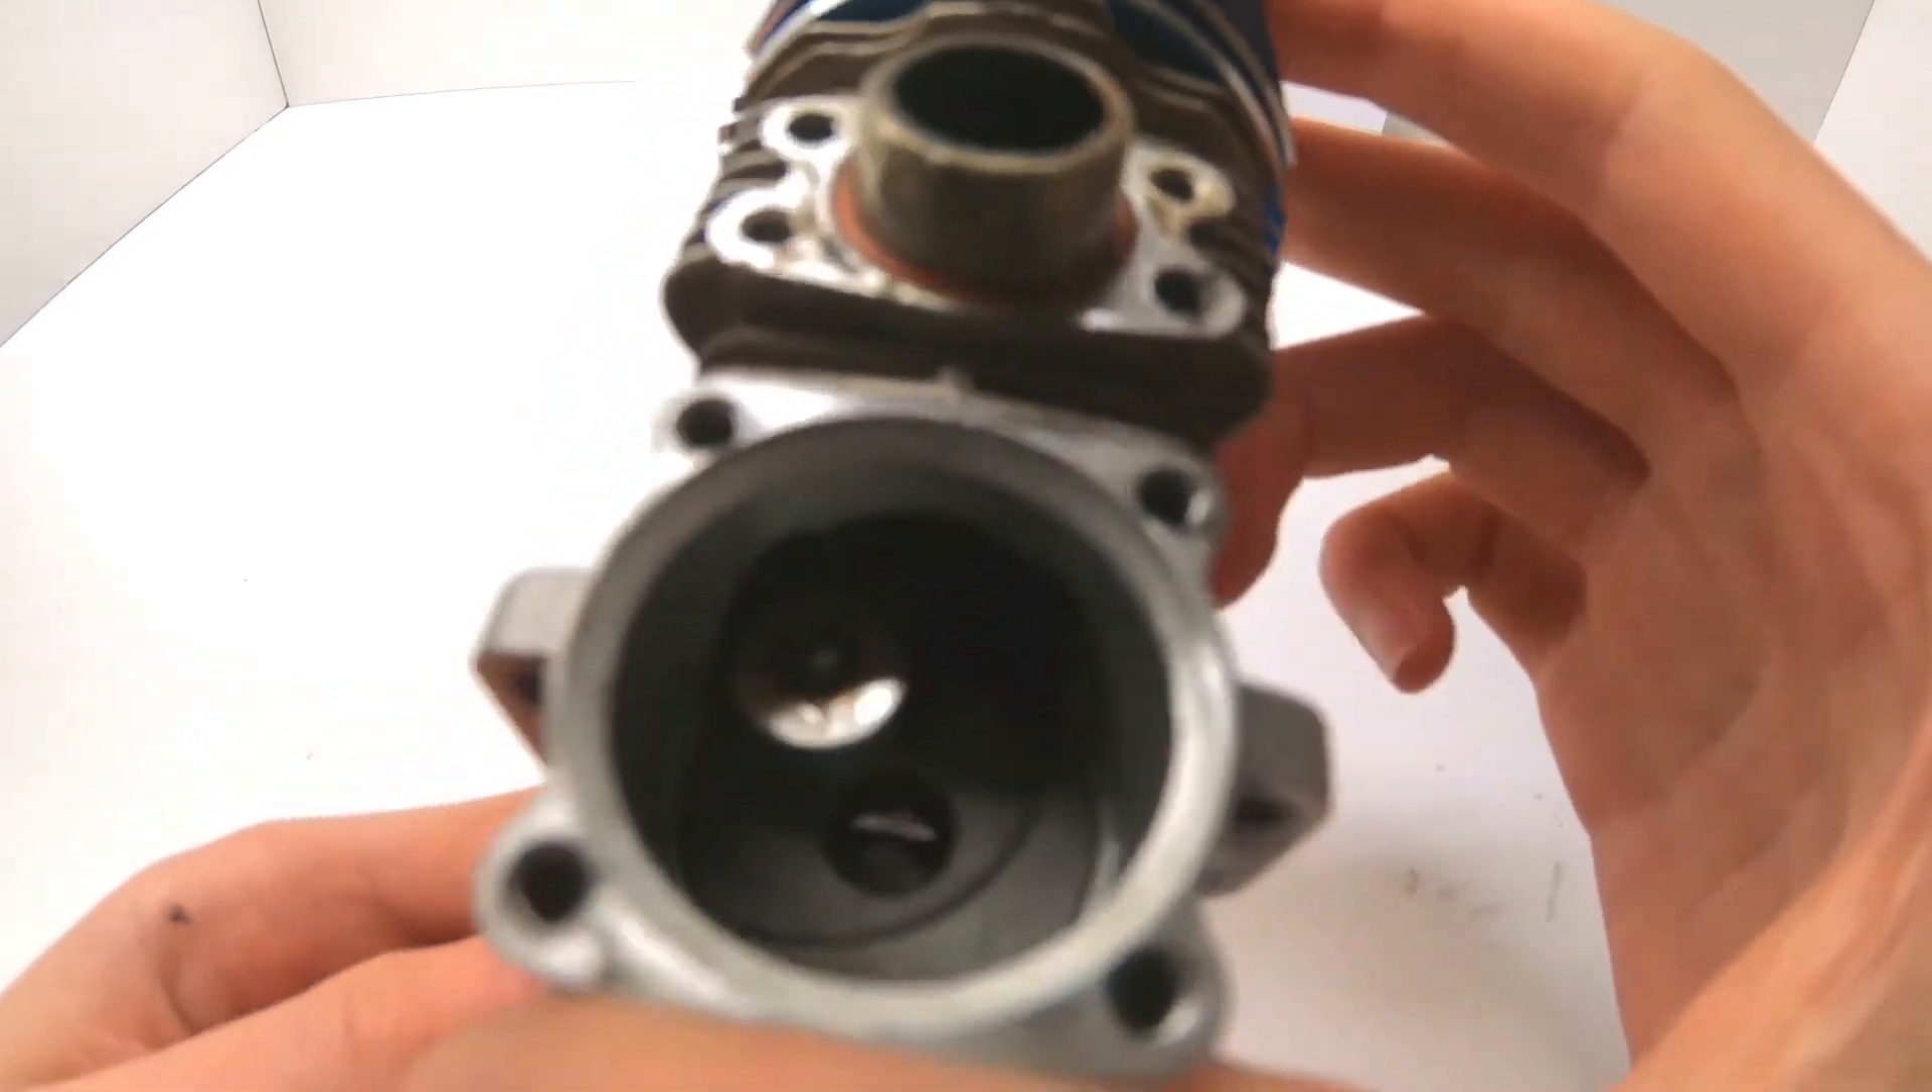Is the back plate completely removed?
Yes.